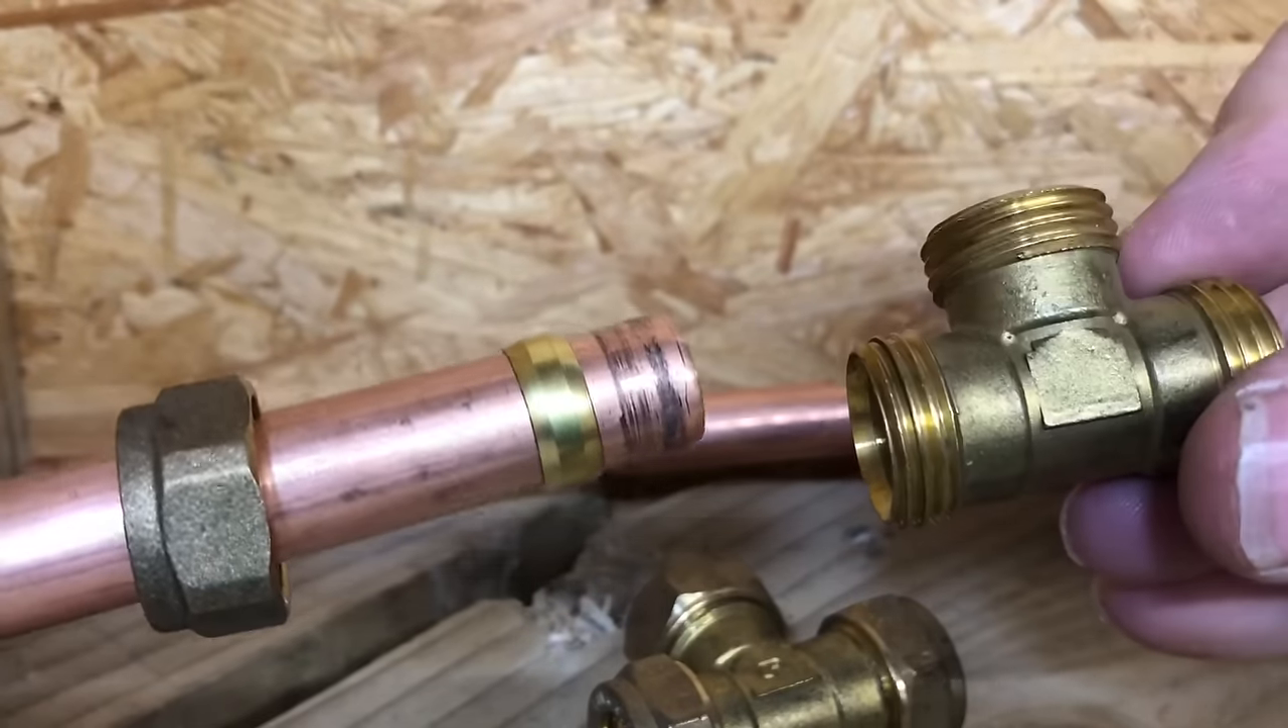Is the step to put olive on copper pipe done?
Yes.